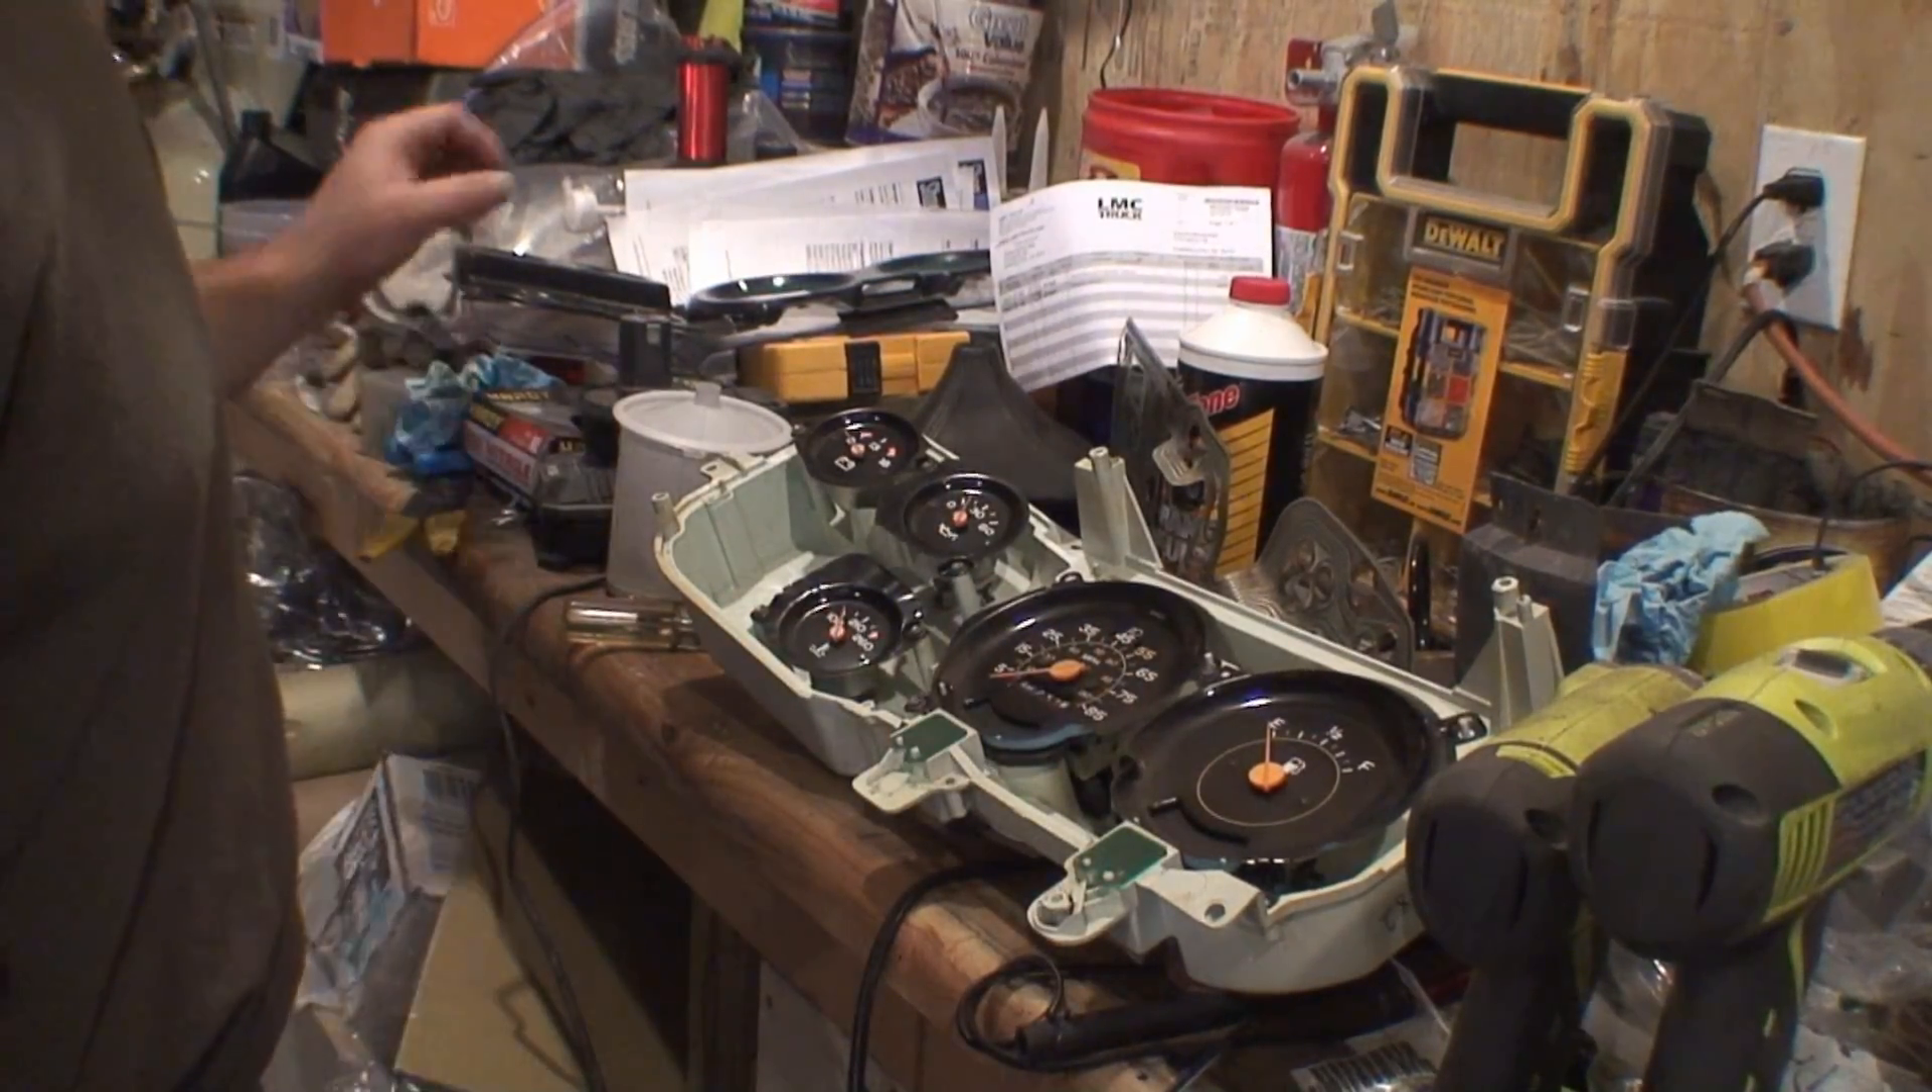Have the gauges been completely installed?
Yes.